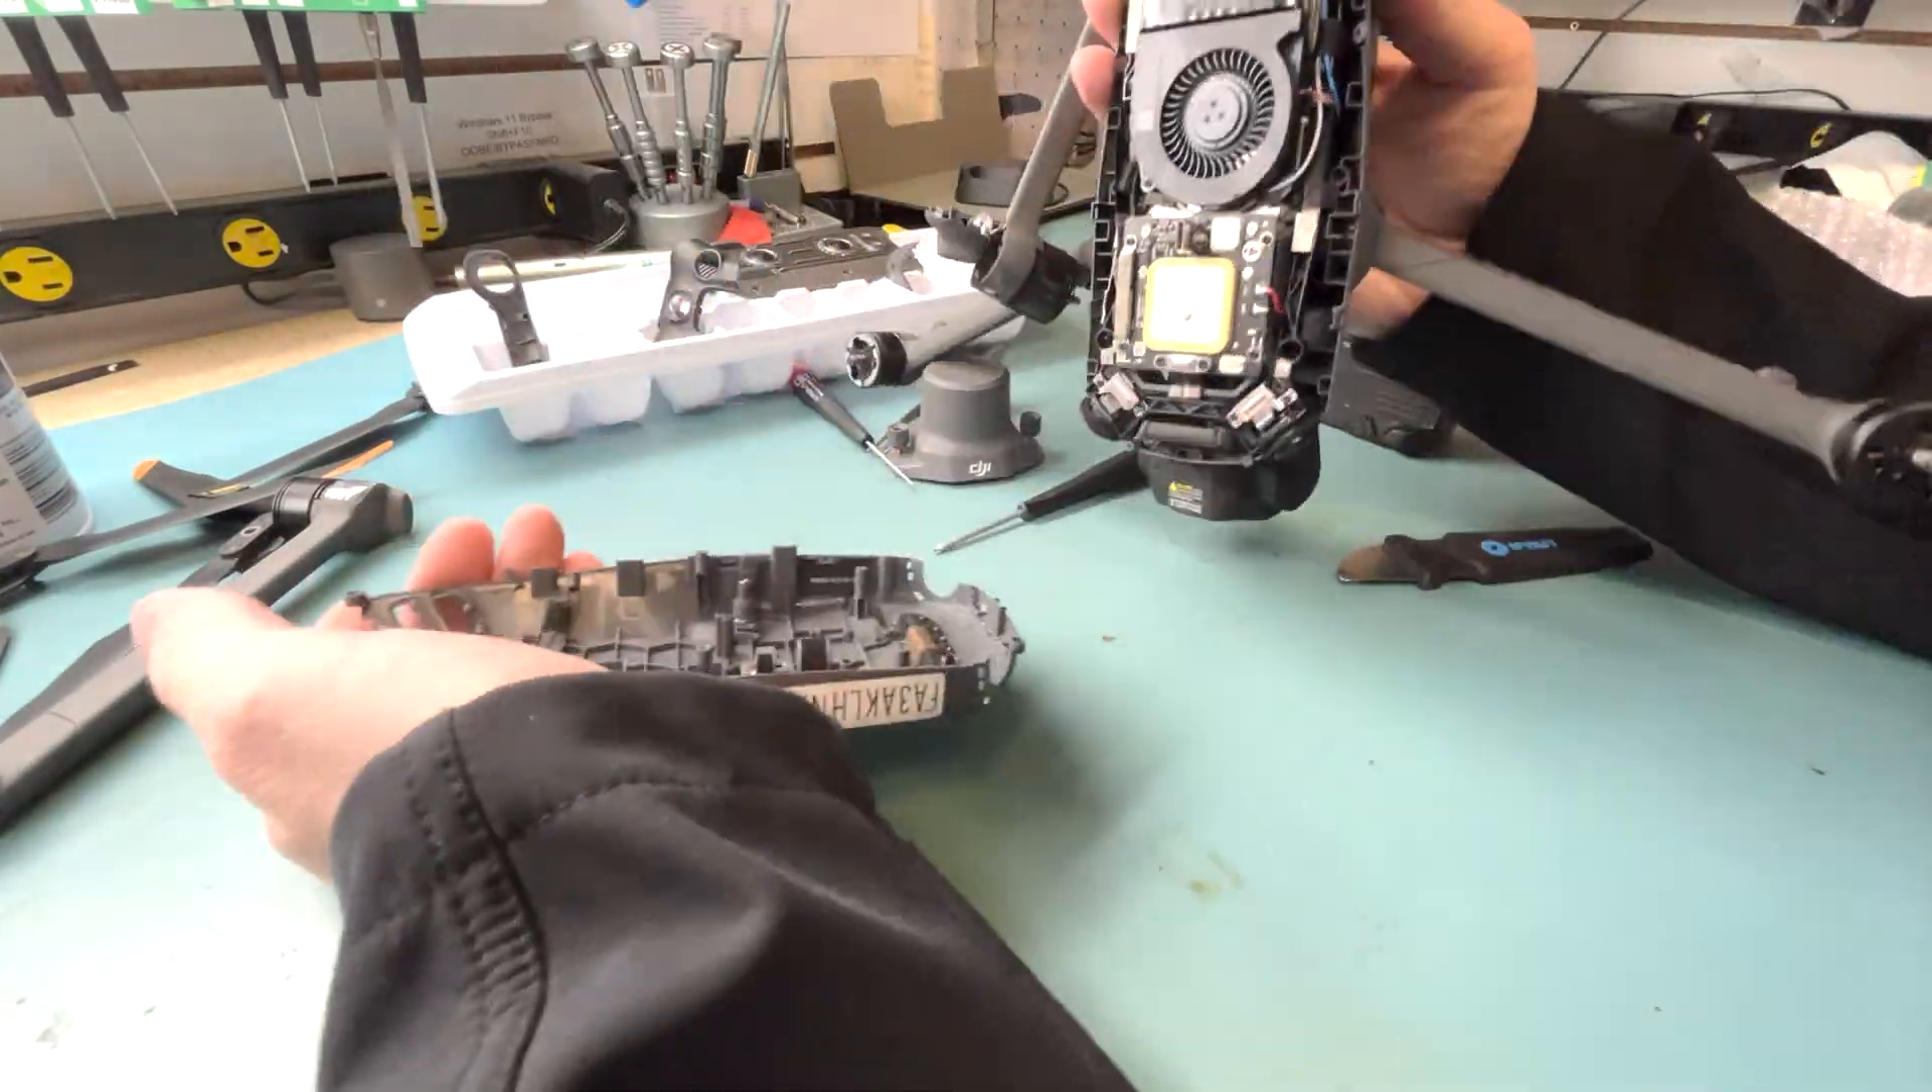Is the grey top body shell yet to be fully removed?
No.